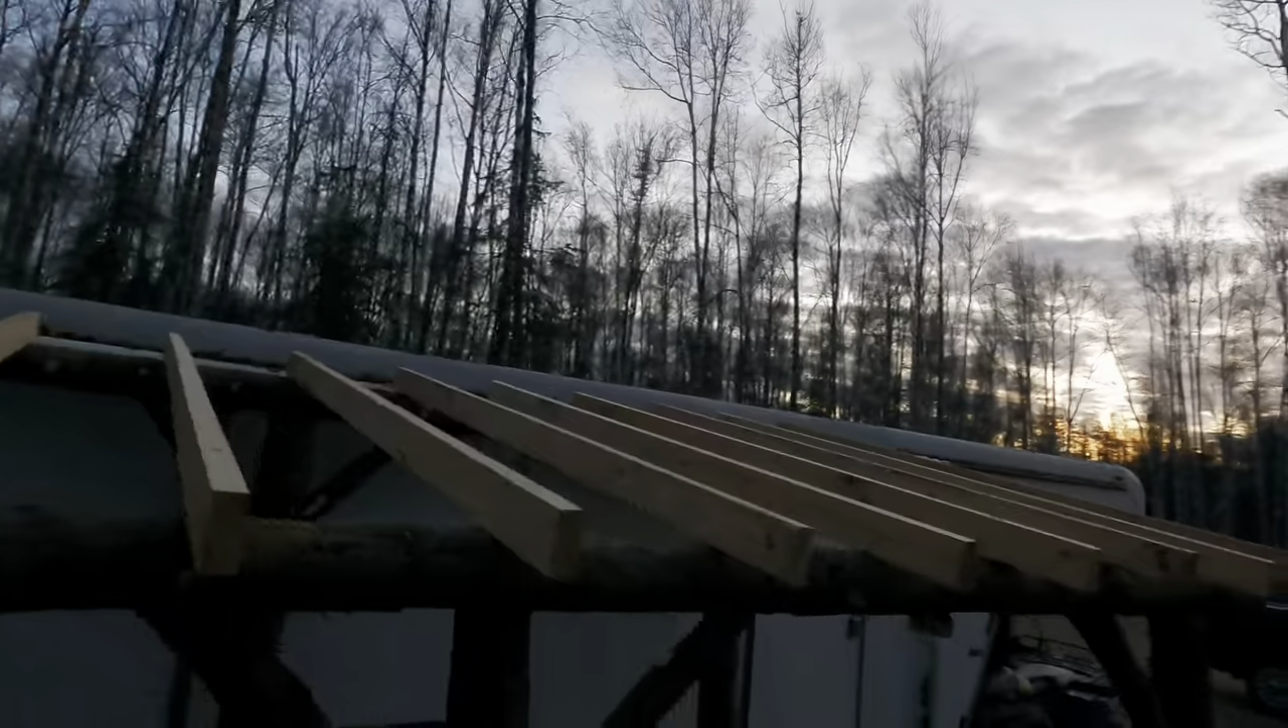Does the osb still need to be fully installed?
Yes.